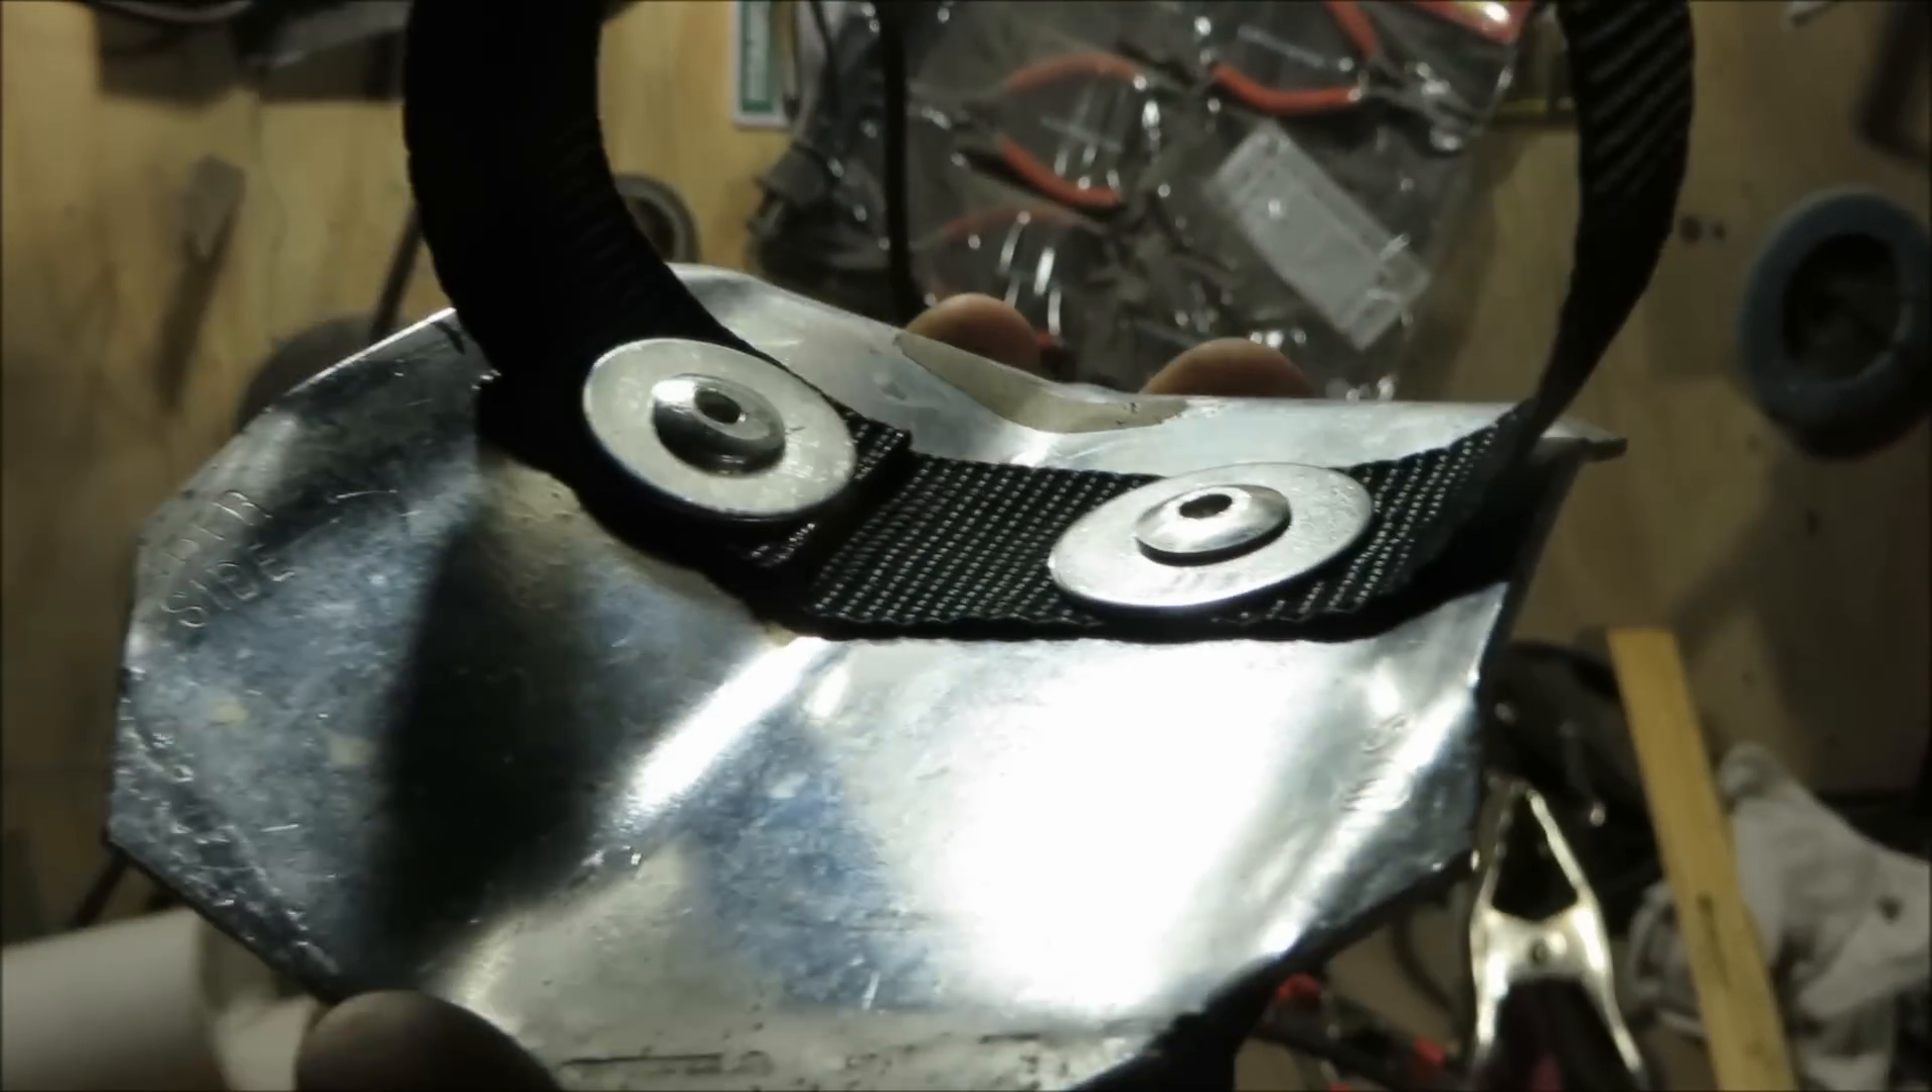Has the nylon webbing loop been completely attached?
Yes.